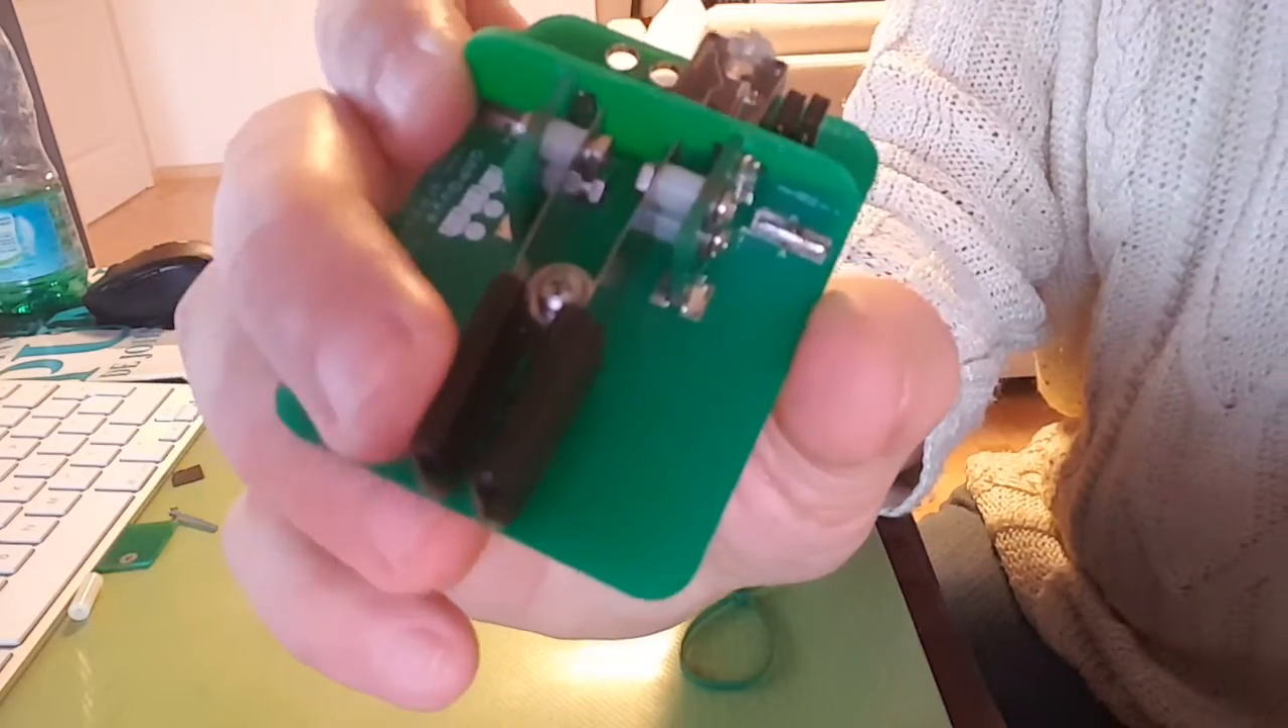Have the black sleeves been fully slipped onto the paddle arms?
Yes.